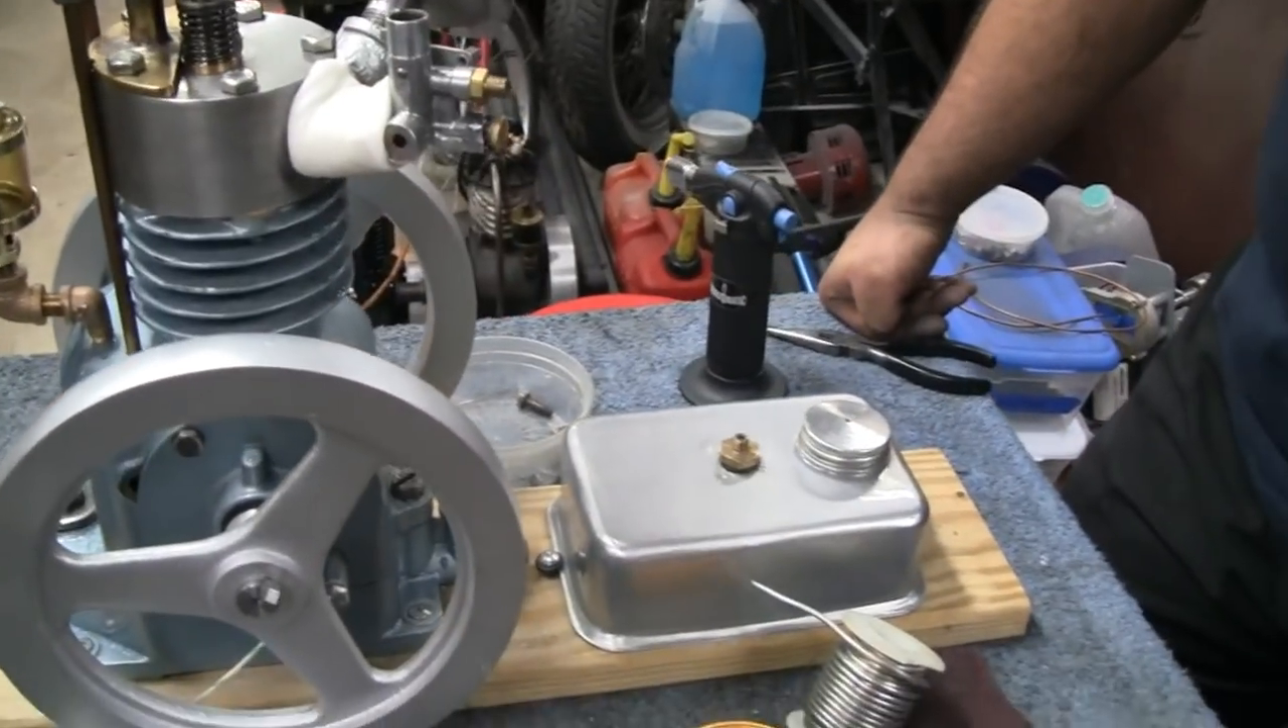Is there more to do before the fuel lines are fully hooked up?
Yes.